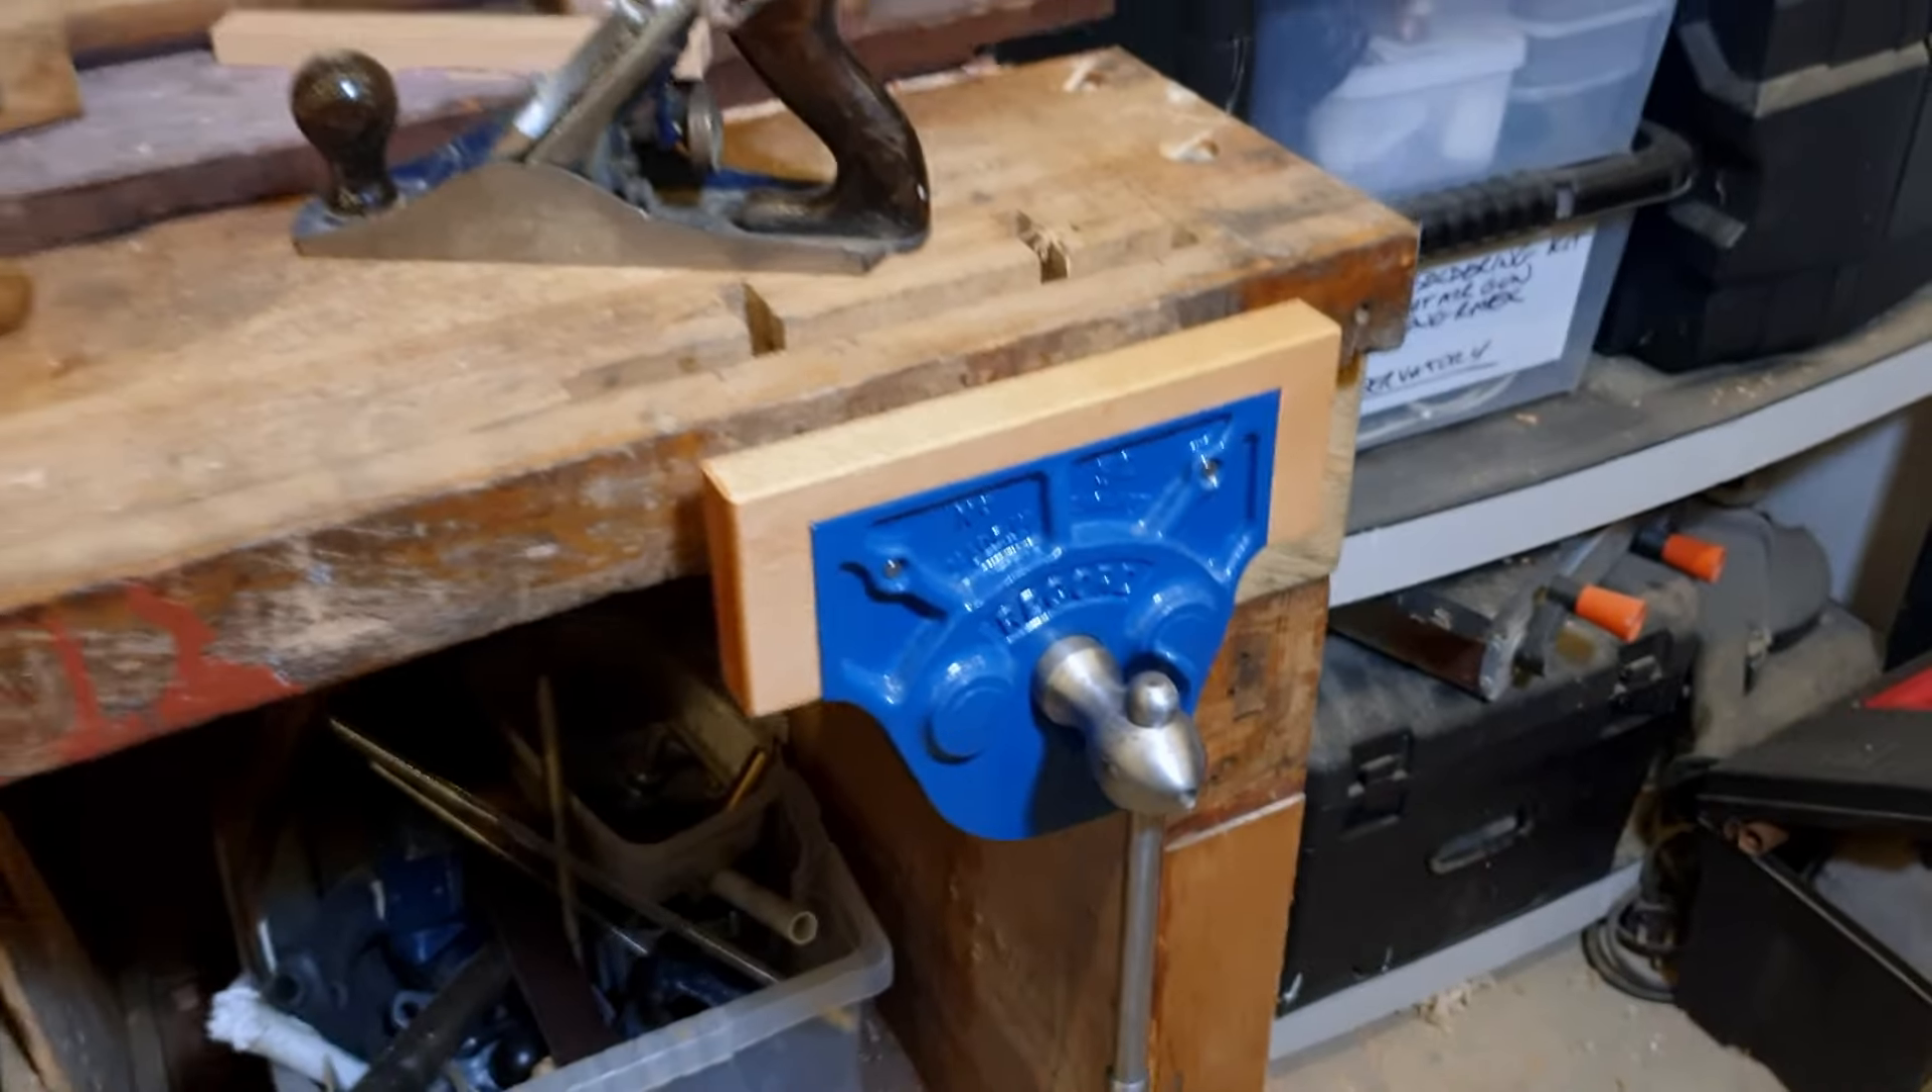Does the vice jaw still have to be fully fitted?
No.